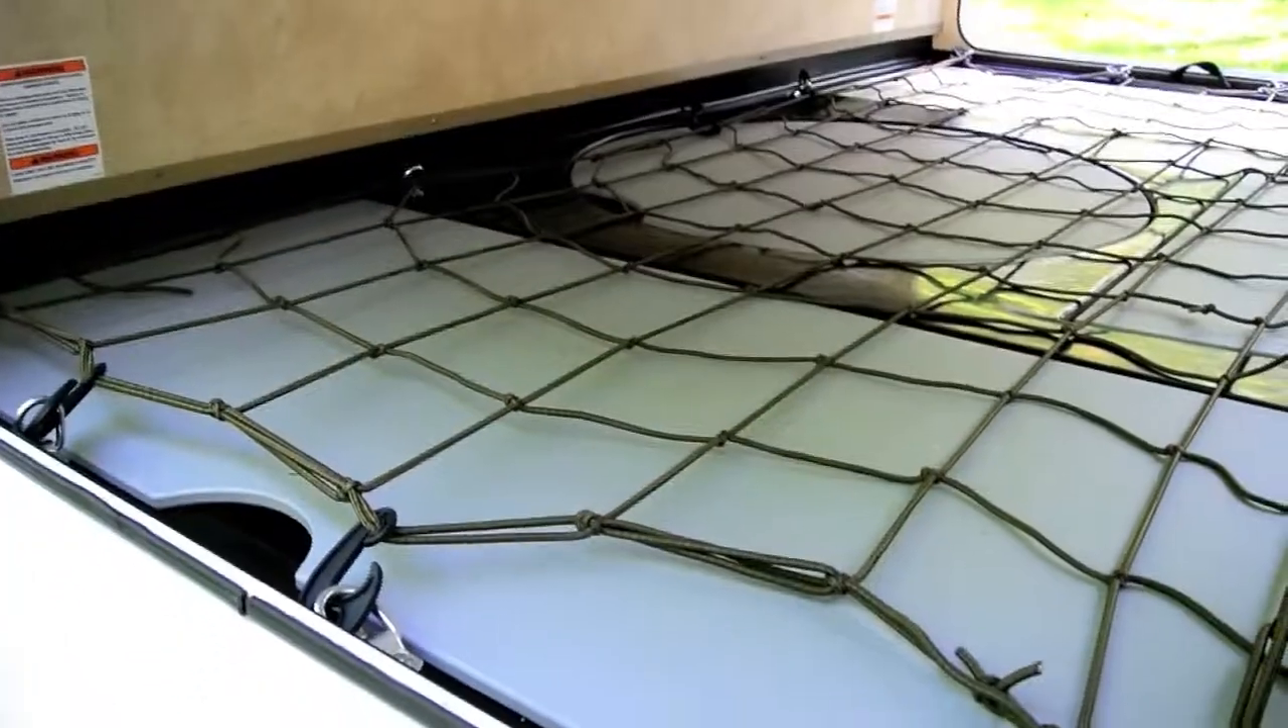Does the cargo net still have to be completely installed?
No.